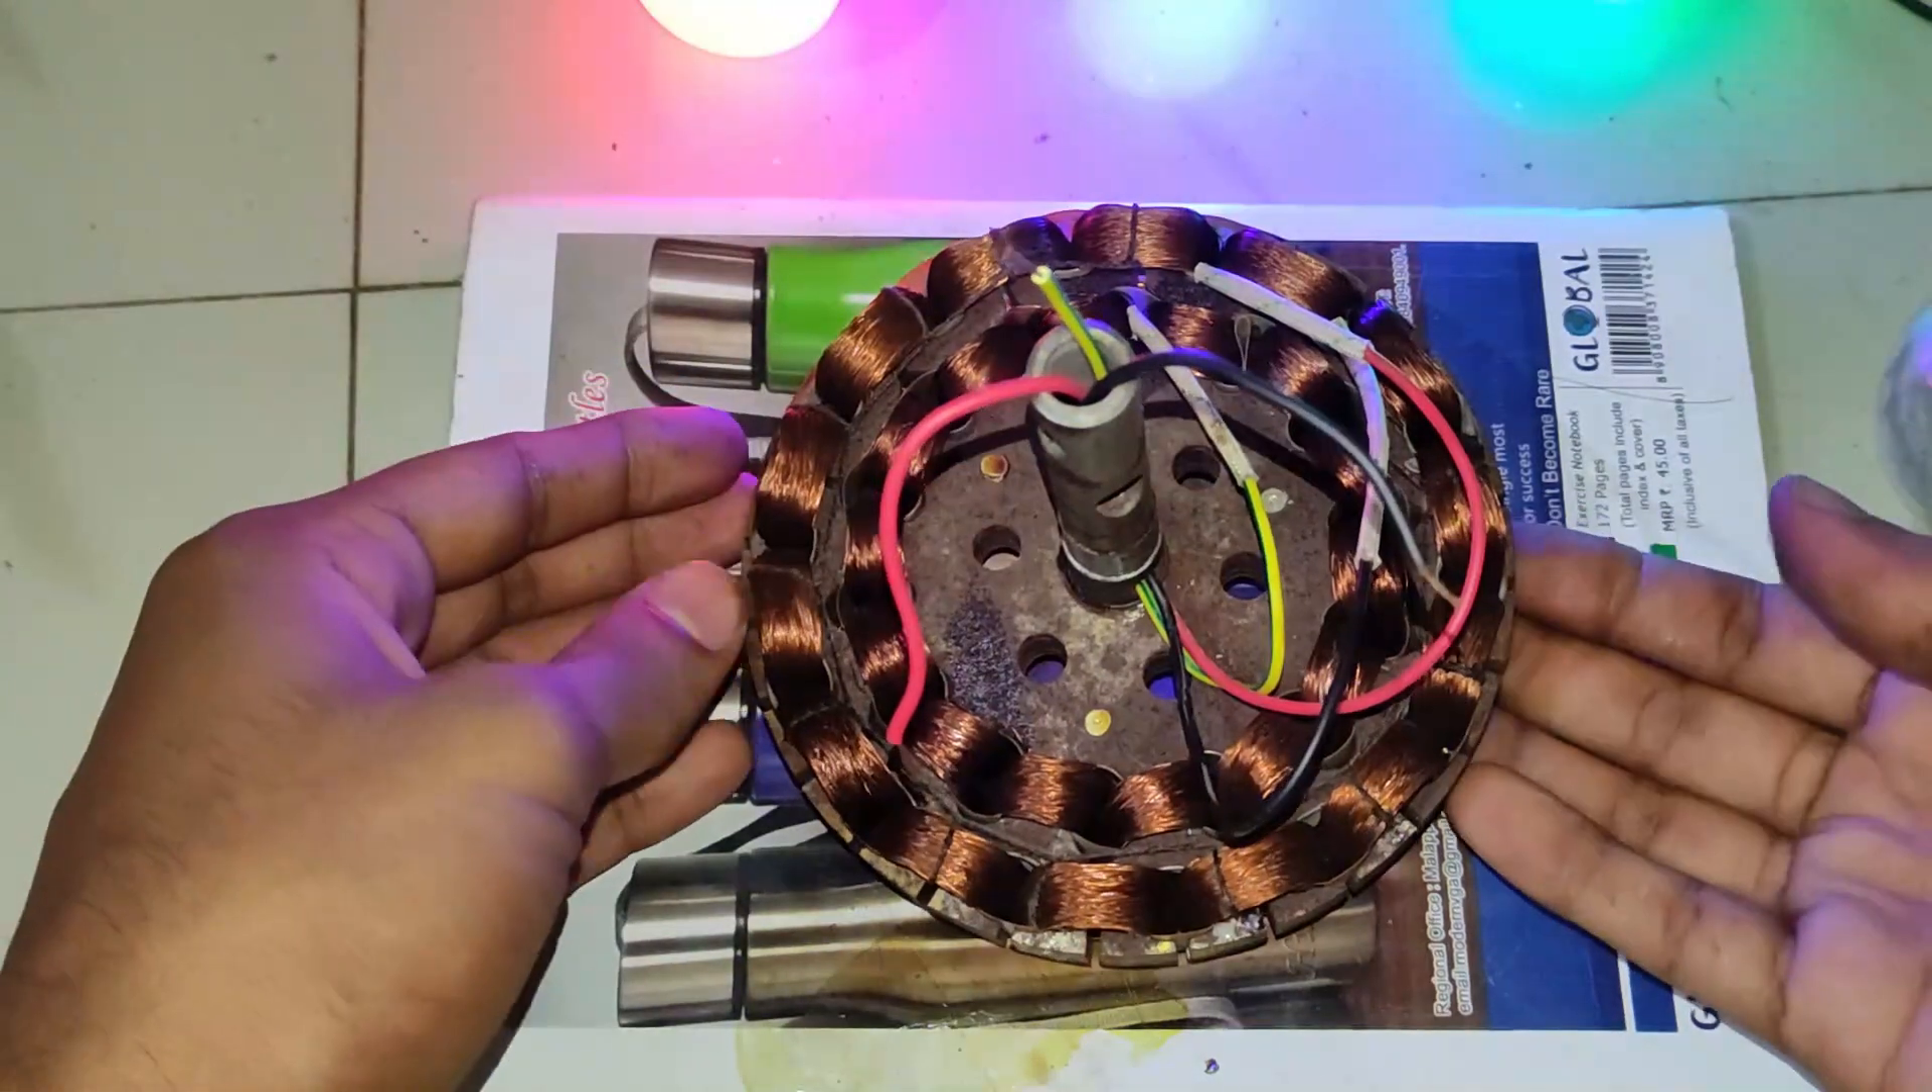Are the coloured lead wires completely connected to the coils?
Yes.